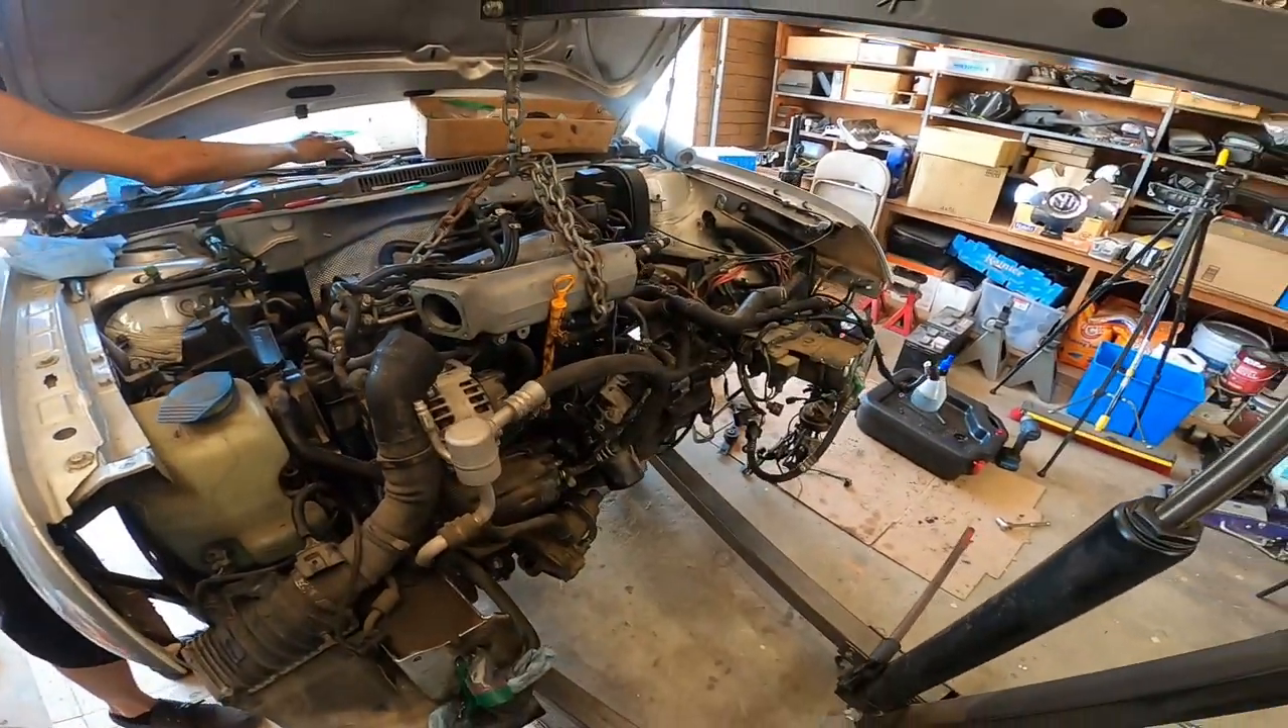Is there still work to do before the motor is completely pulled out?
Yes.